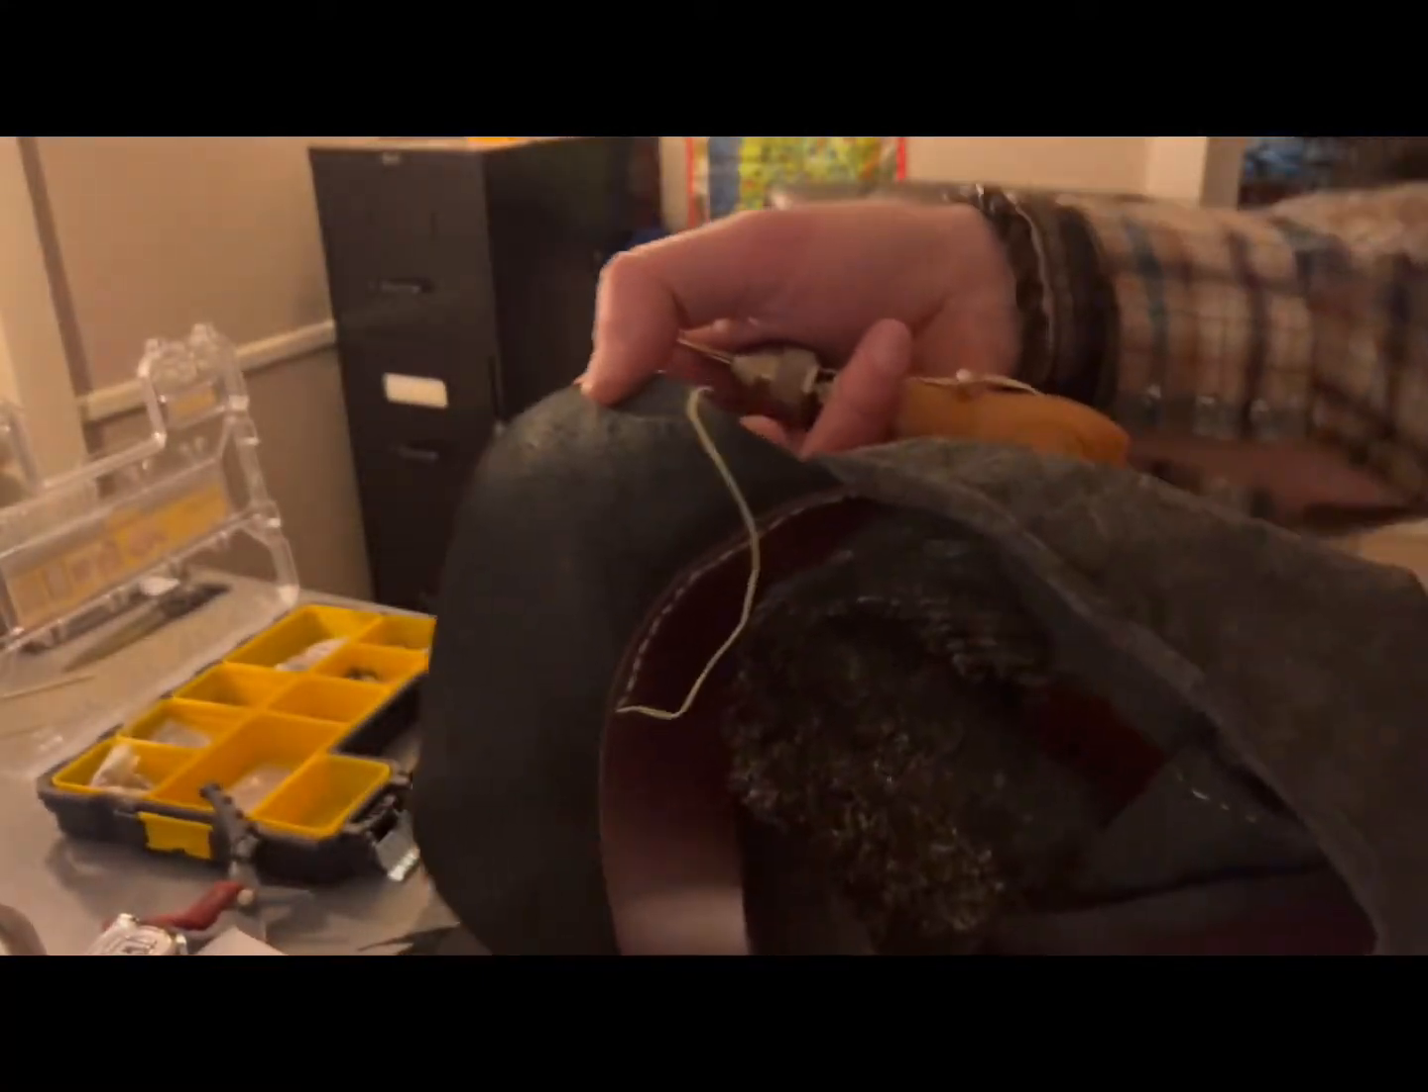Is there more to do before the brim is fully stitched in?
Yes.